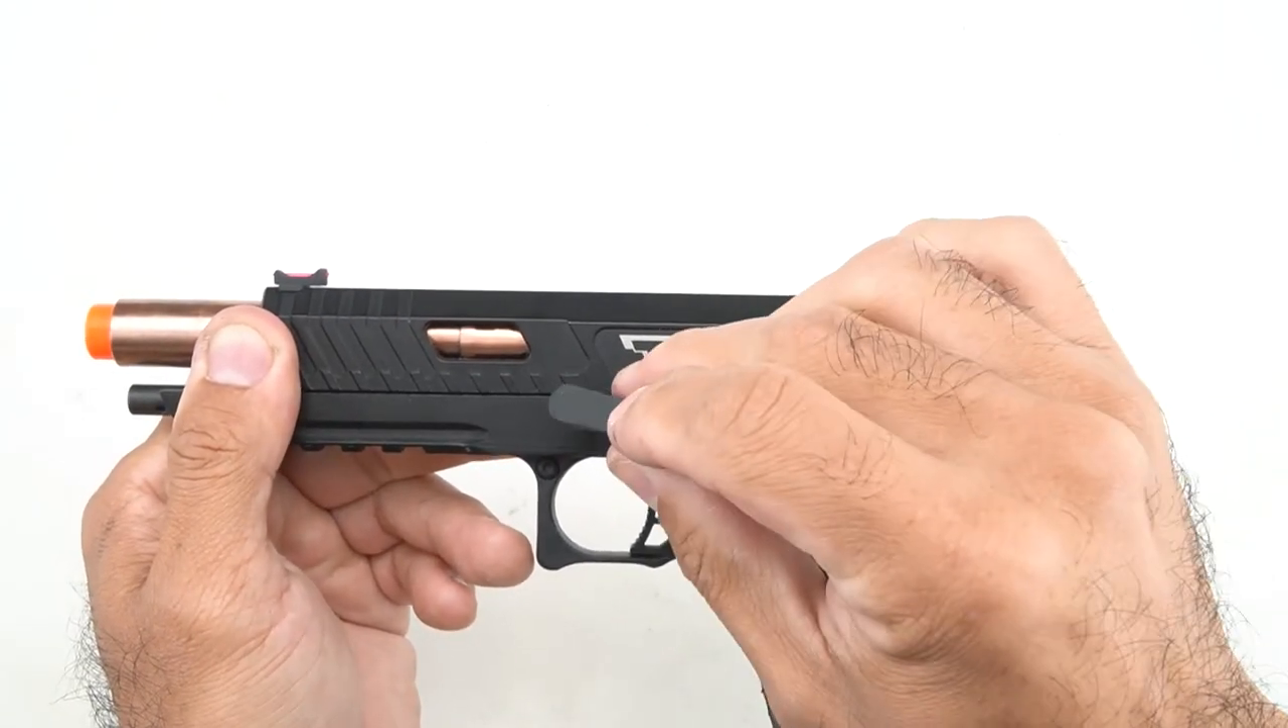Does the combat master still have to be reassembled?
Yes.